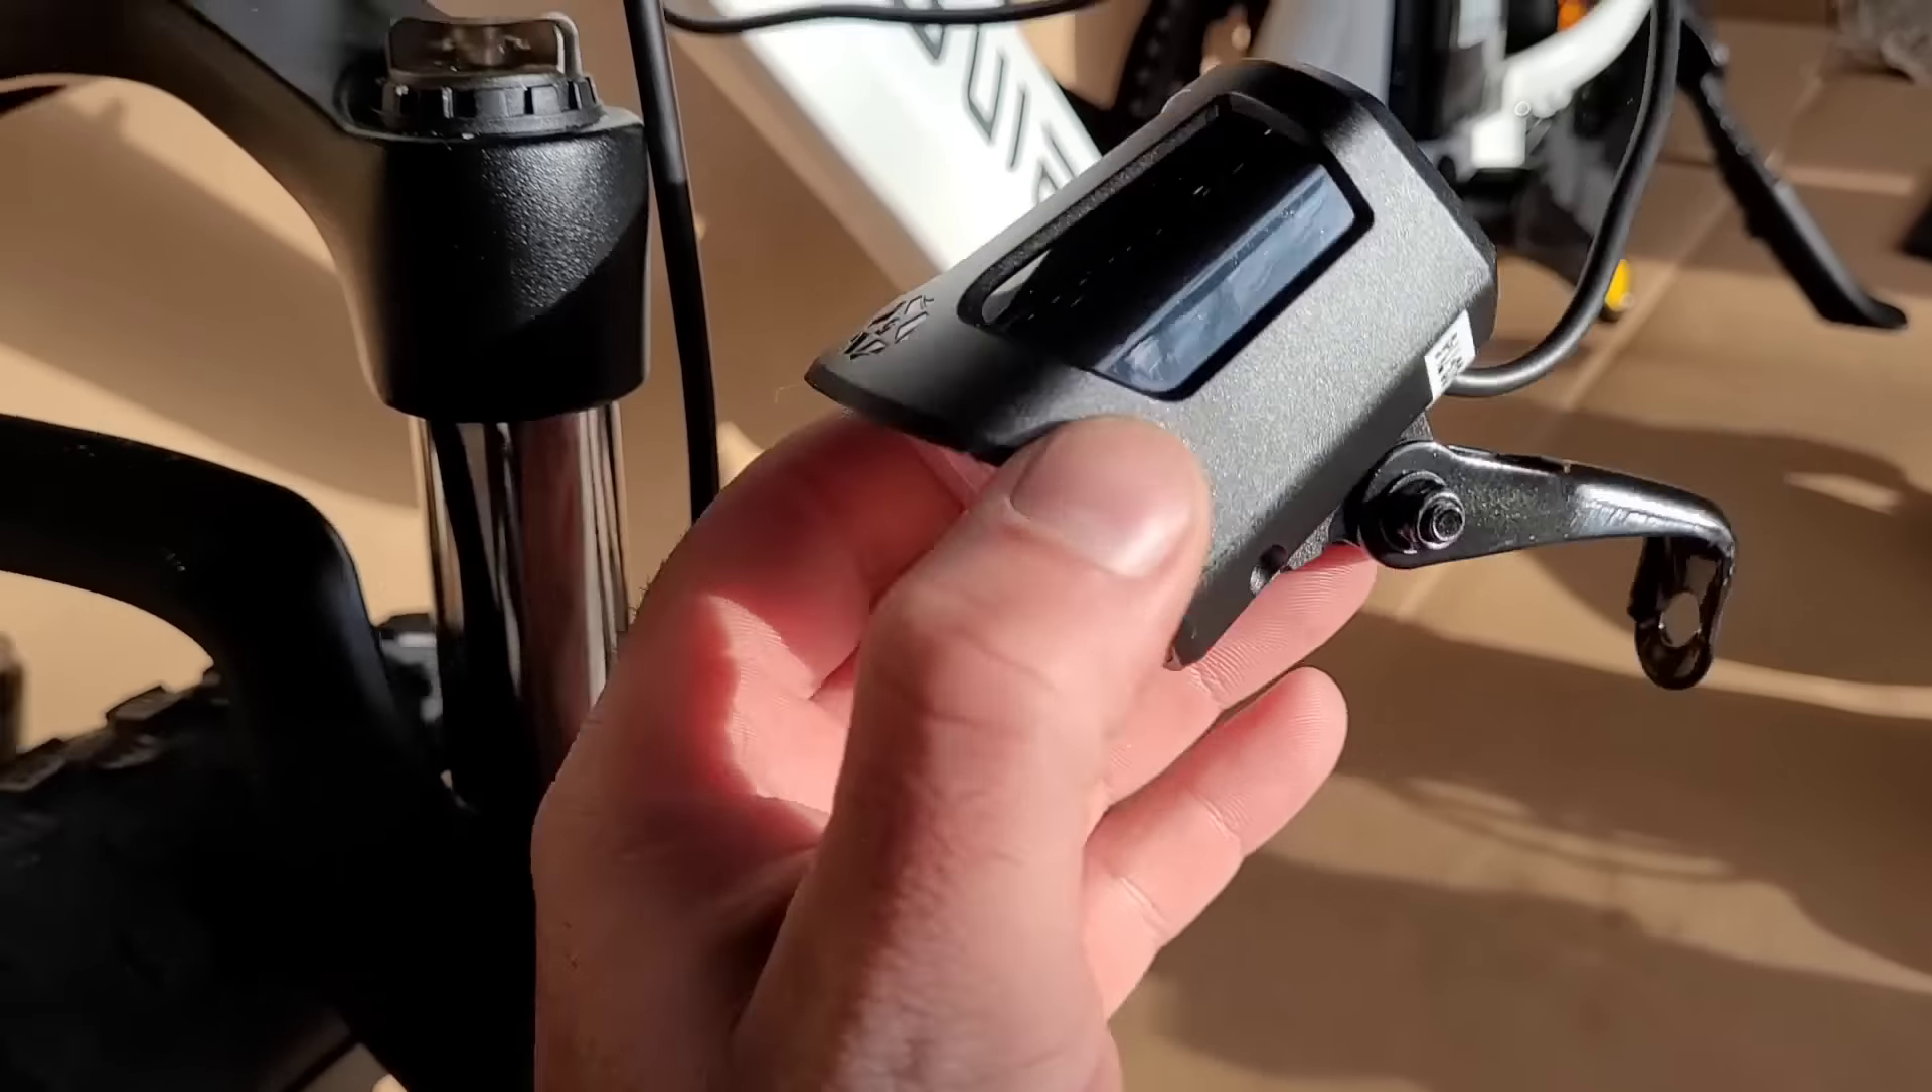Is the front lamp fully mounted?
No.